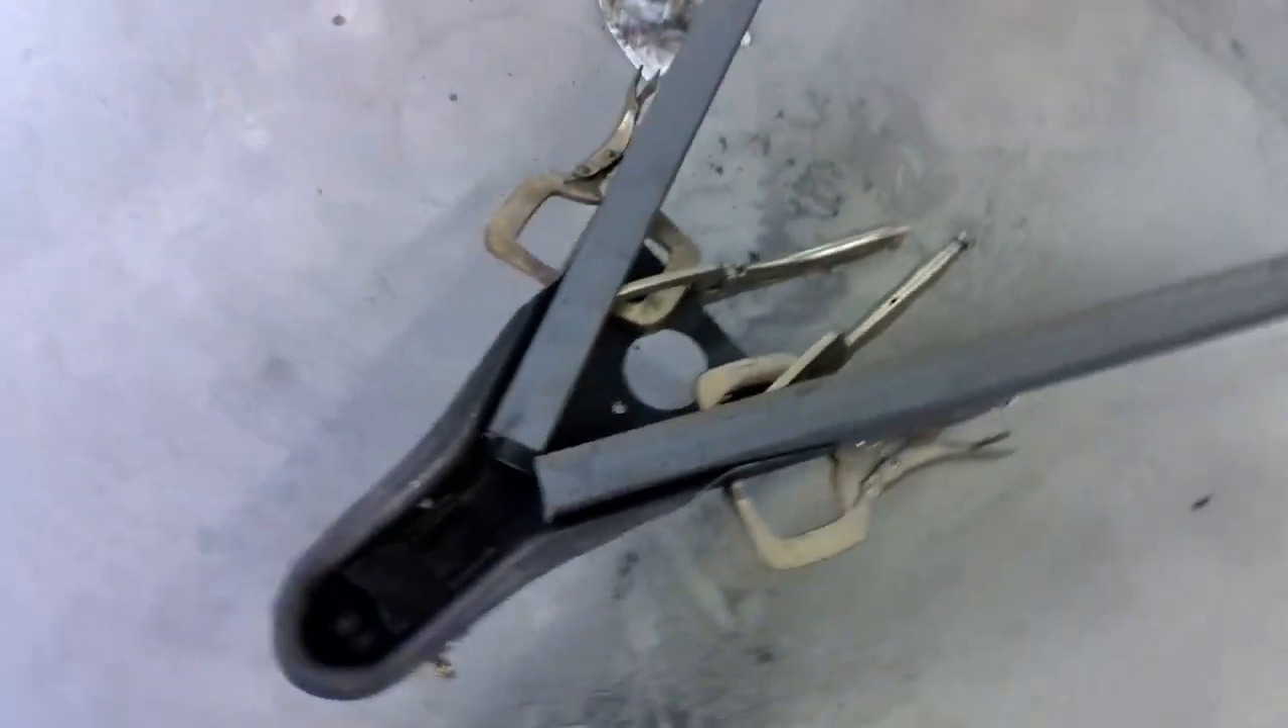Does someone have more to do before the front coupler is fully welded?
Yes.